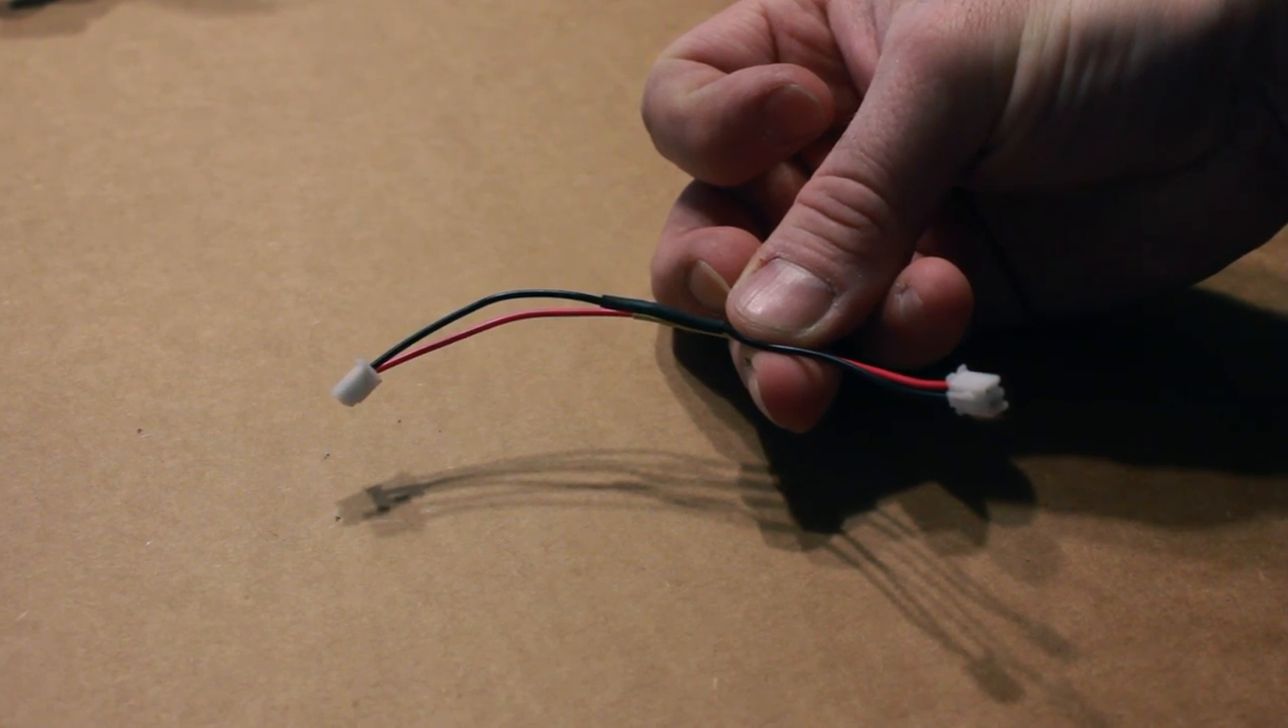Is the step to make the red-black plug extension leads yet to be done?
No.